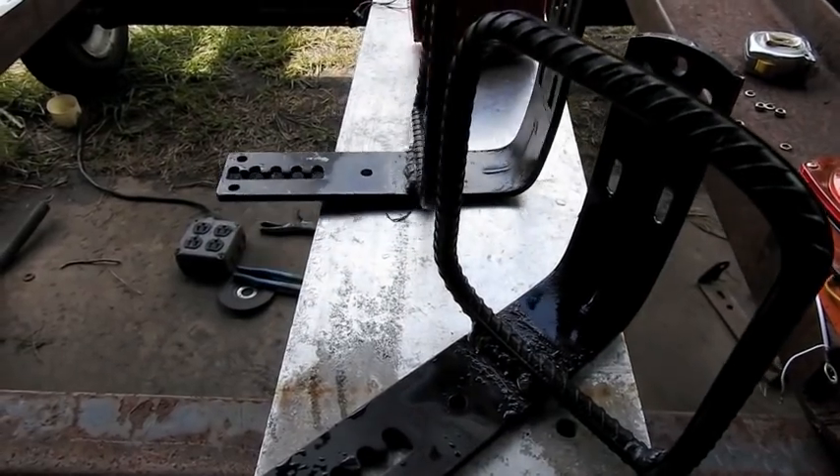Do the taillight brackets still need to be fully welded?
No.